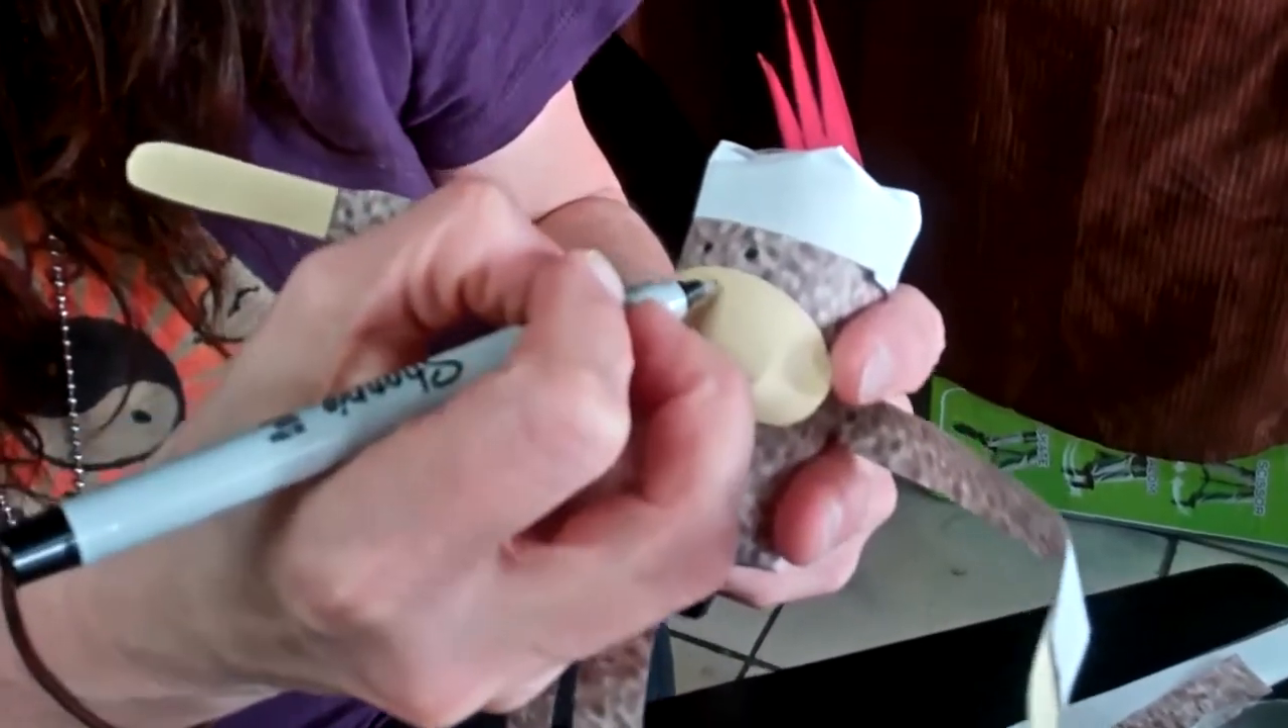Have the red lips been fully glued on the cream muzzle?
No.